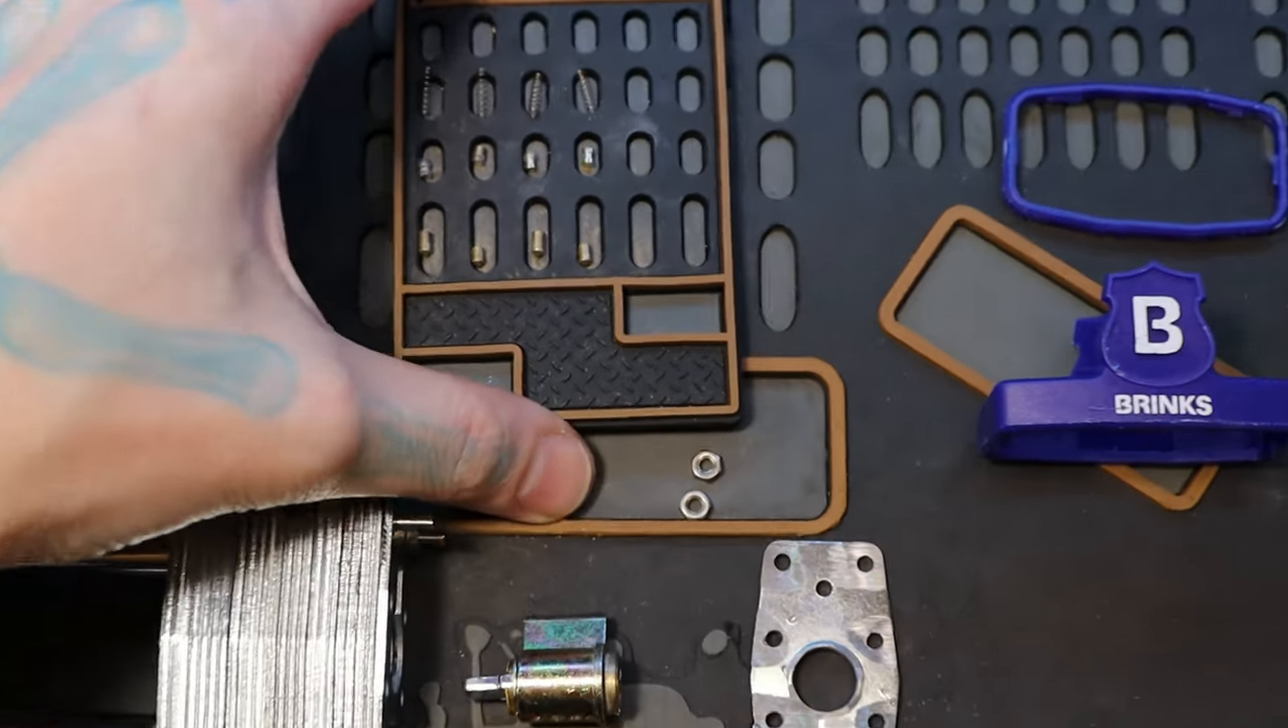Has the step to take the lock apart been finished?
Yes.